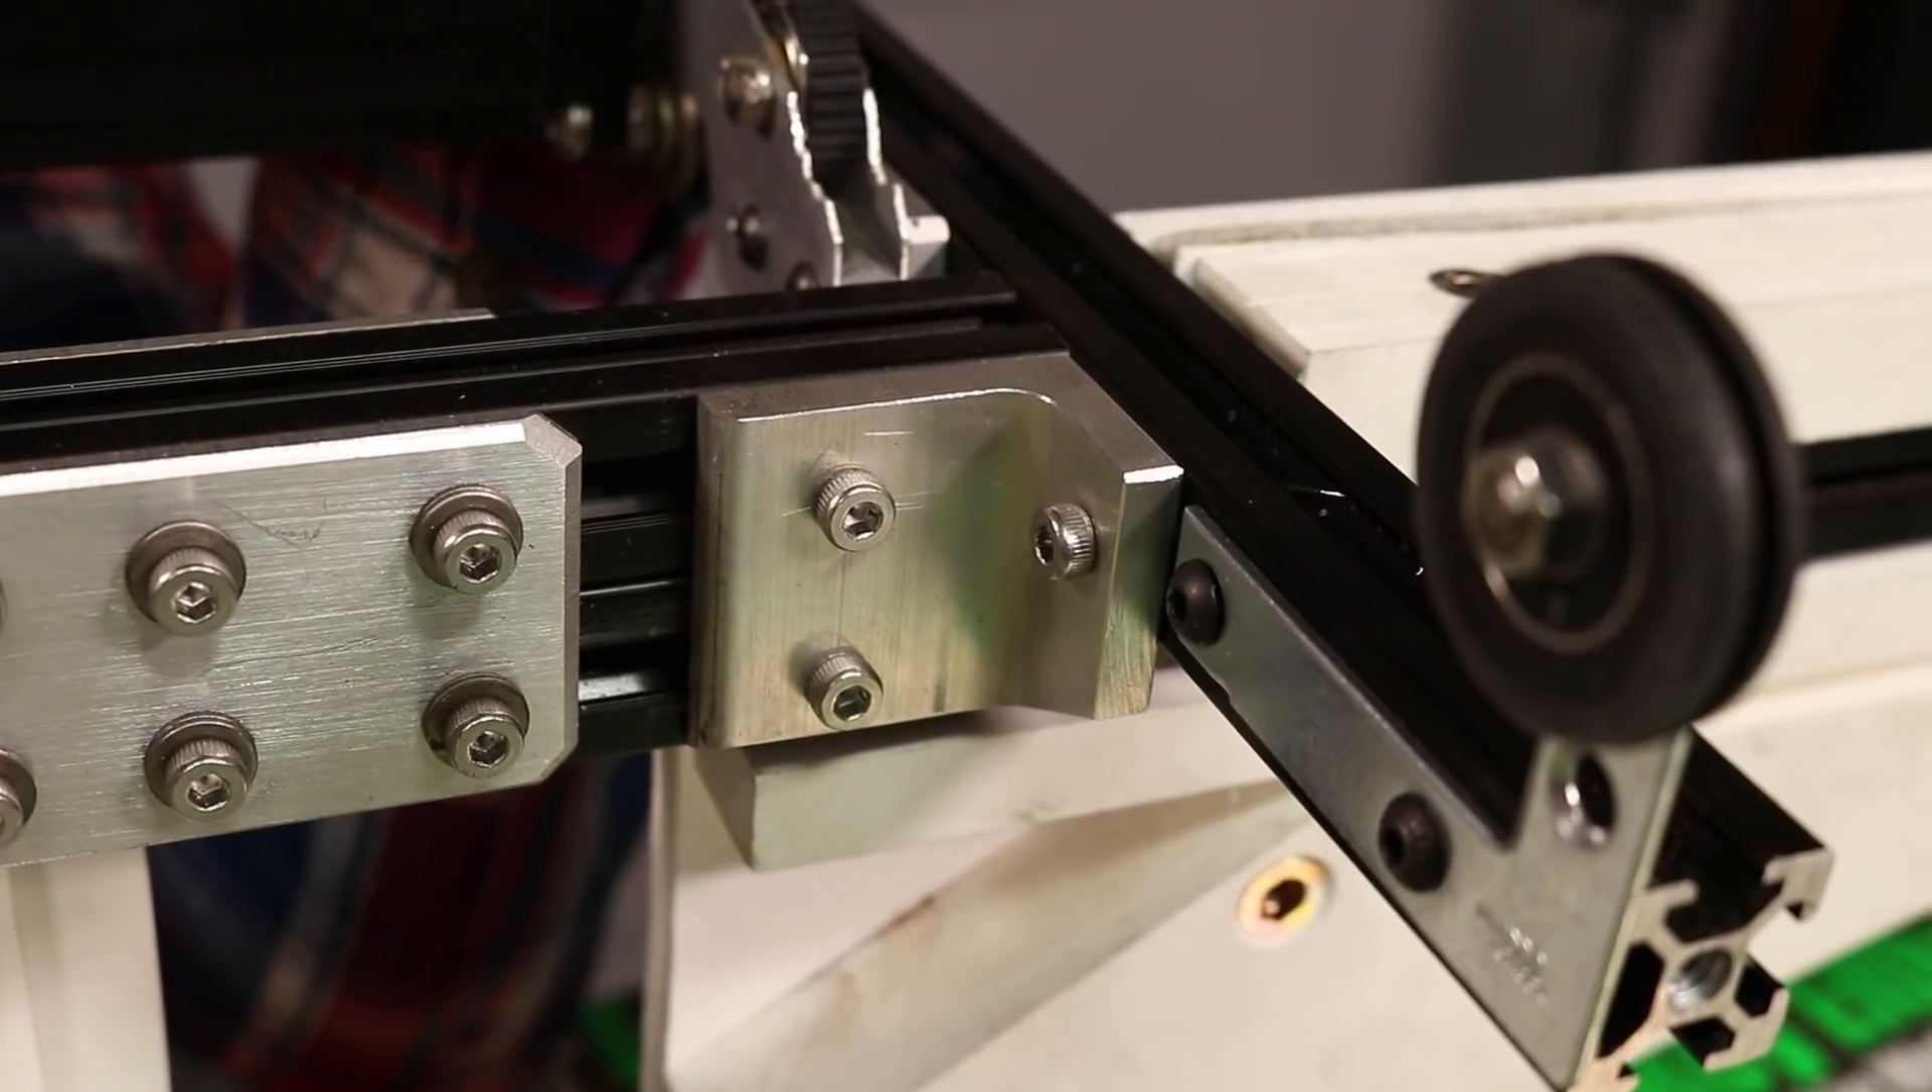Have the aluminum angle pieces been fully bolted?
Yes.